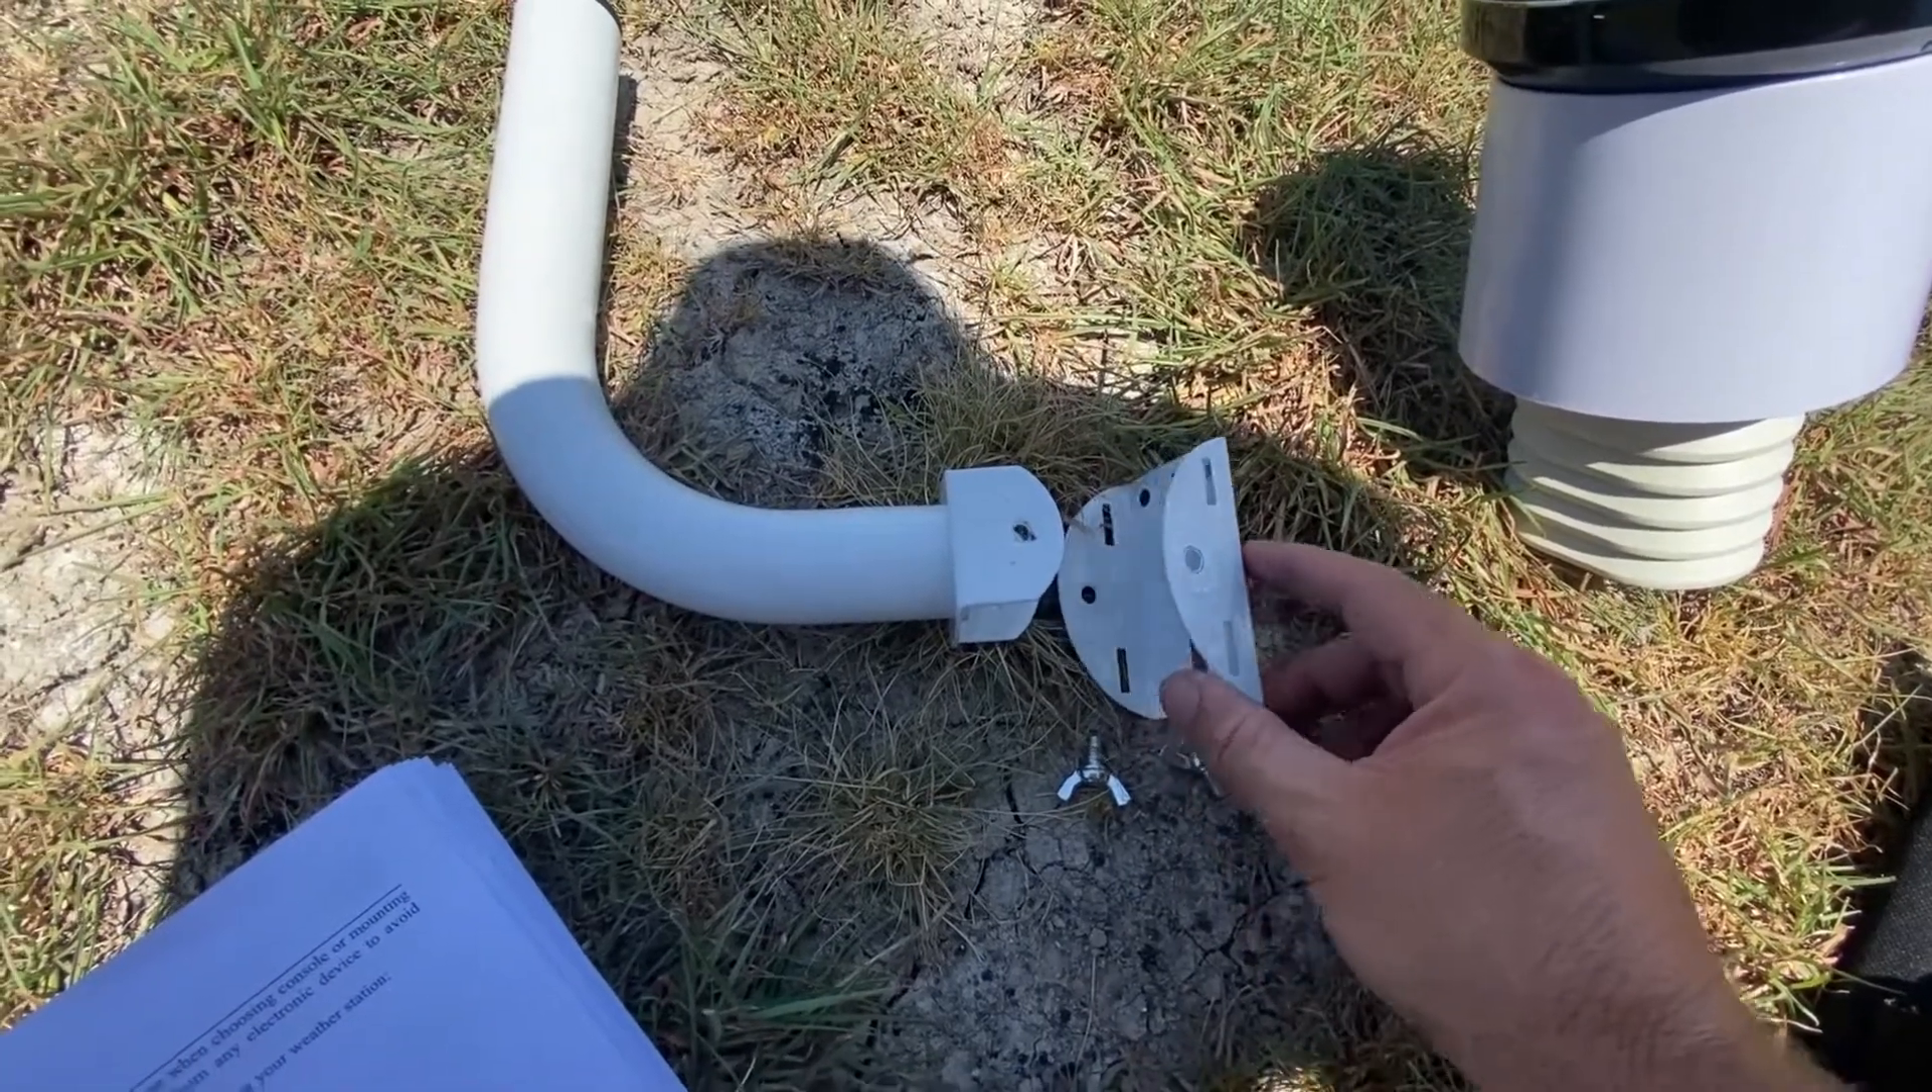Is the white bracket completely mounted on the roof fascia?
No.